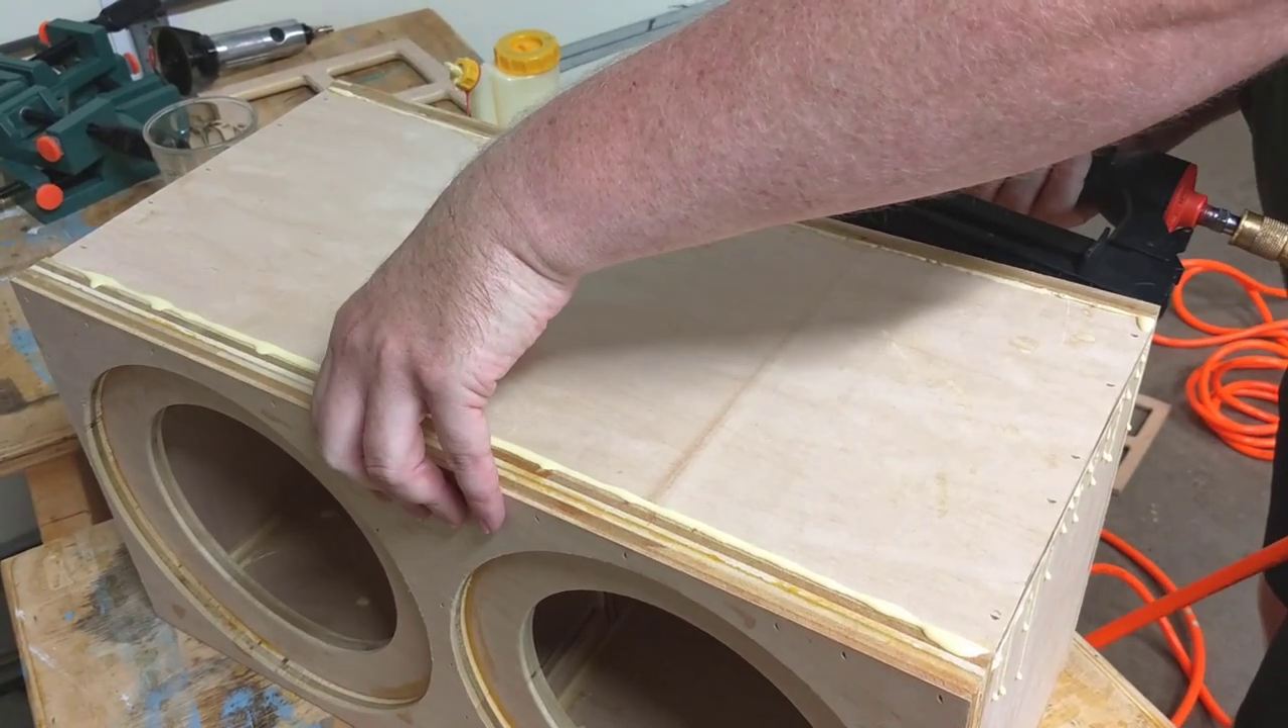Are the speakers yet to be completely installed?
Yes.